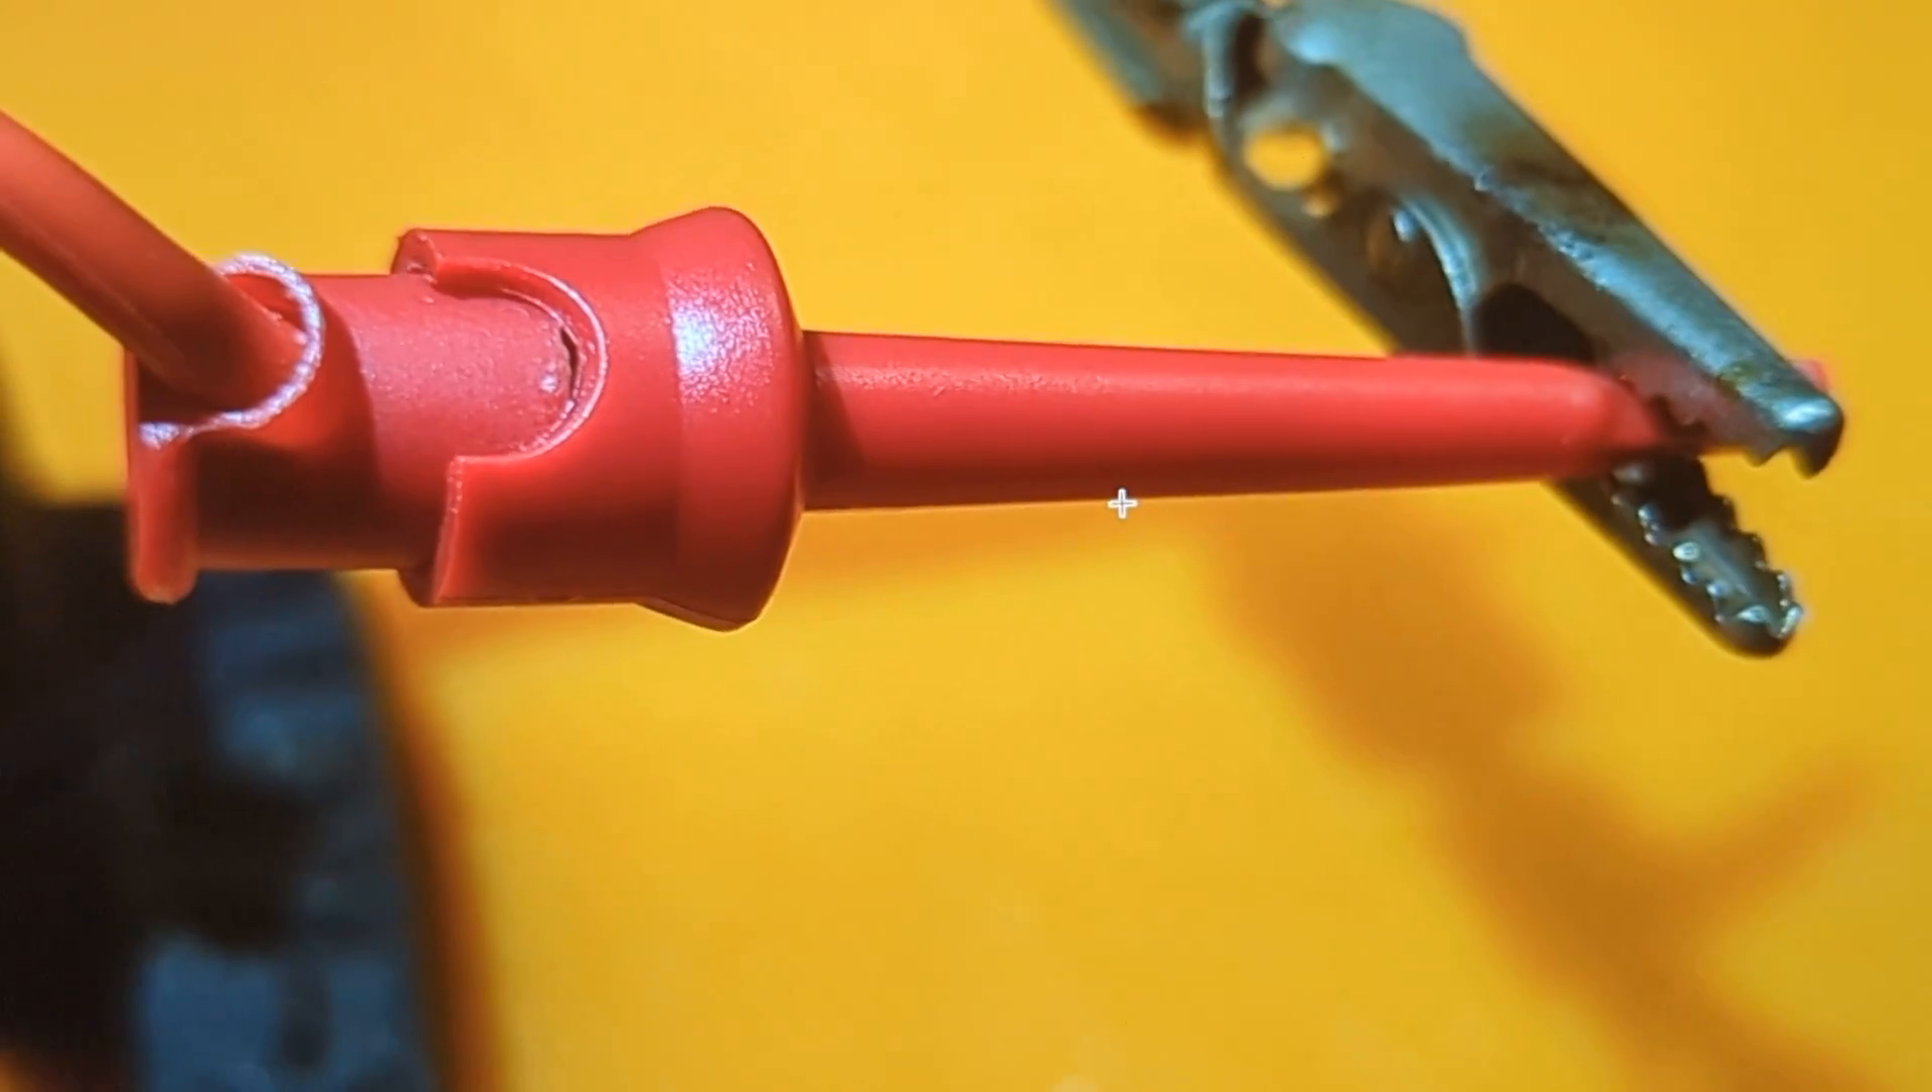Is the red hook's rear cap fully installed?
Yes.